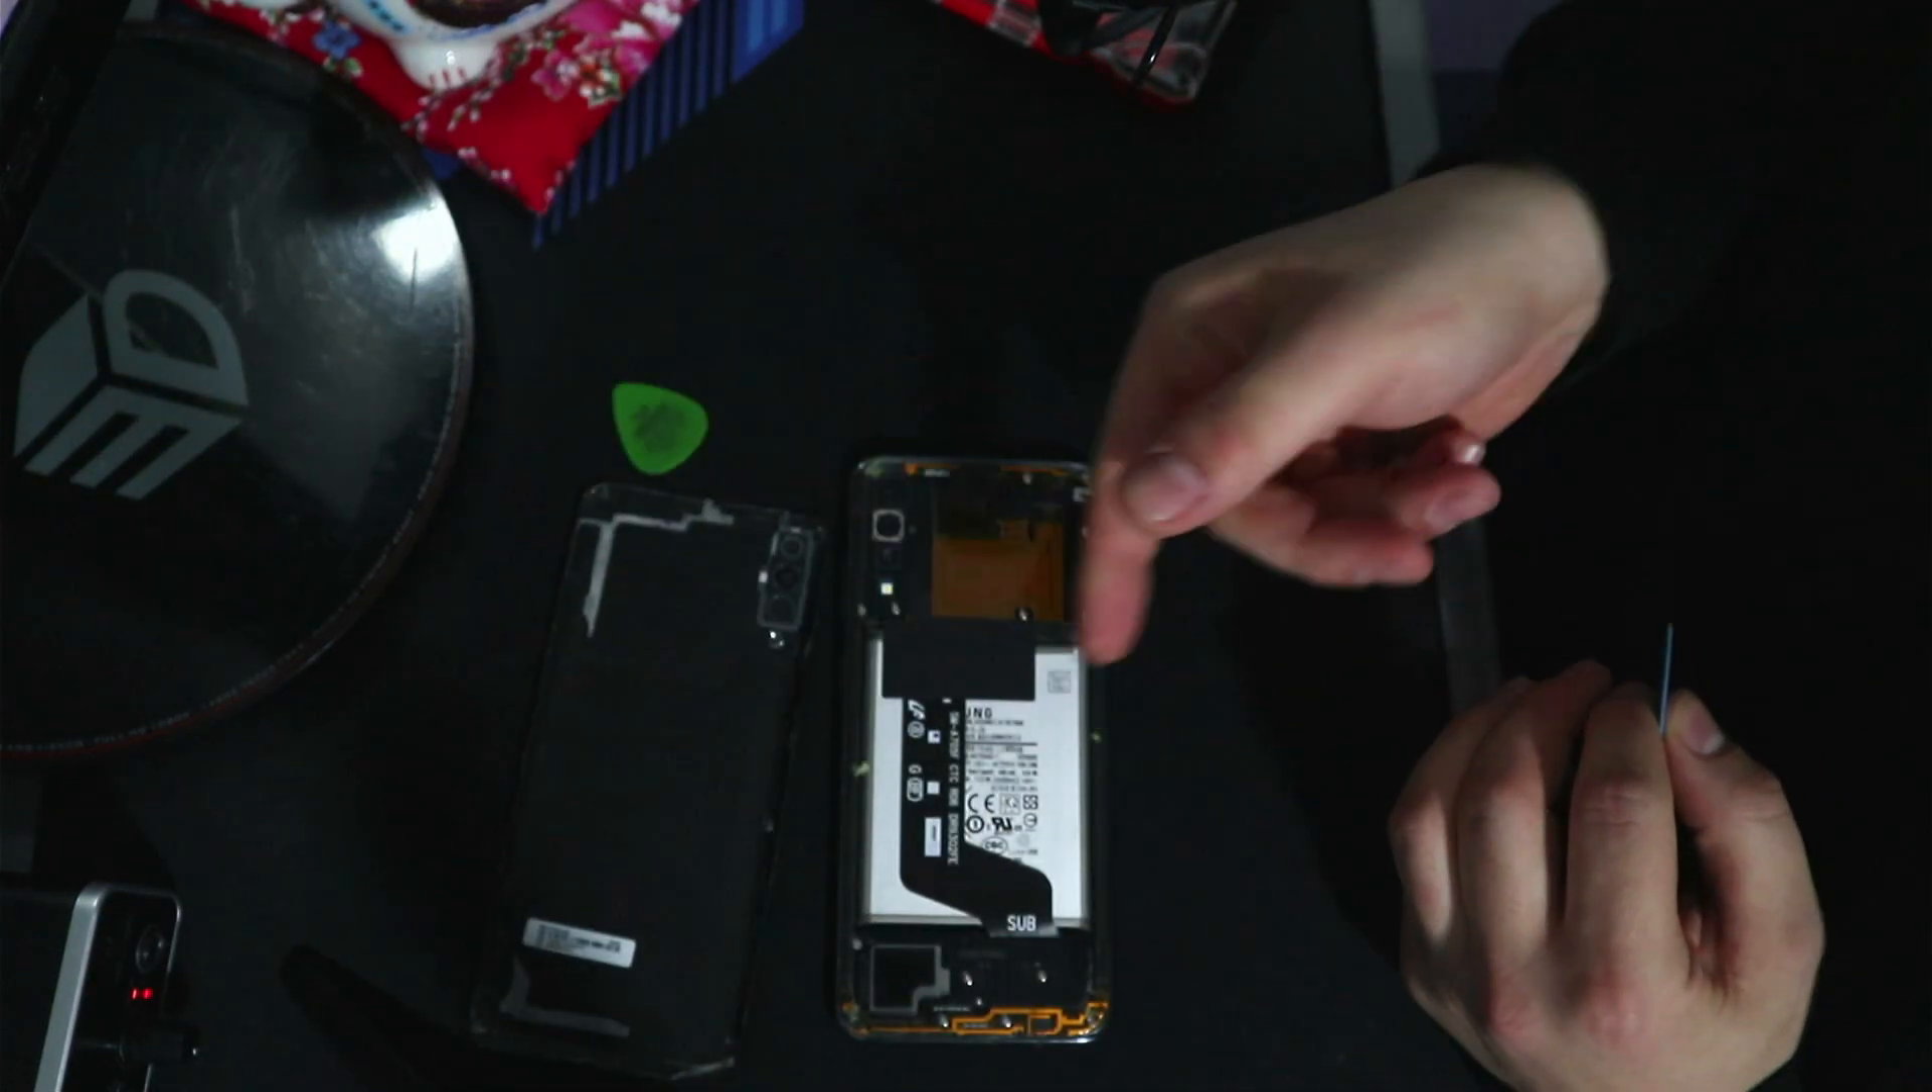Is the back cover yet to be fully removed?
No.